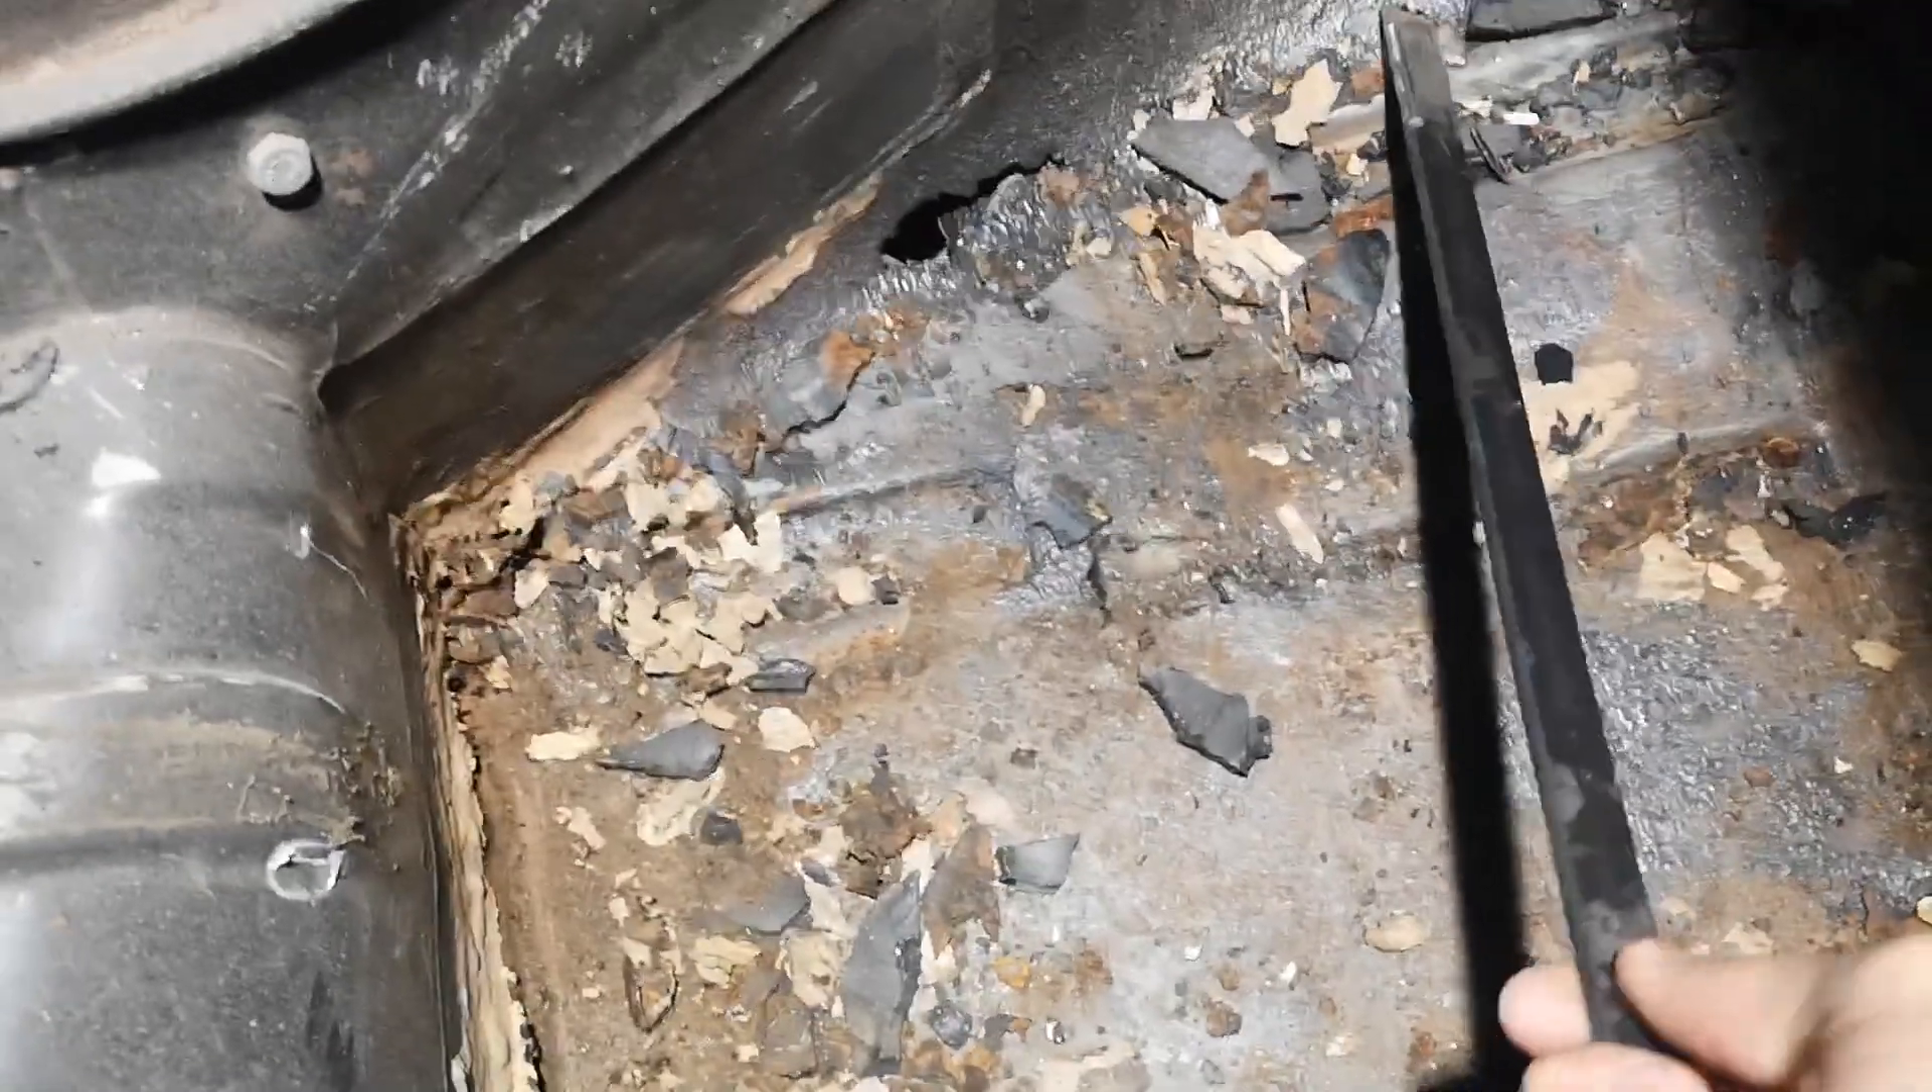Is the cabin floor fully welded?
No.